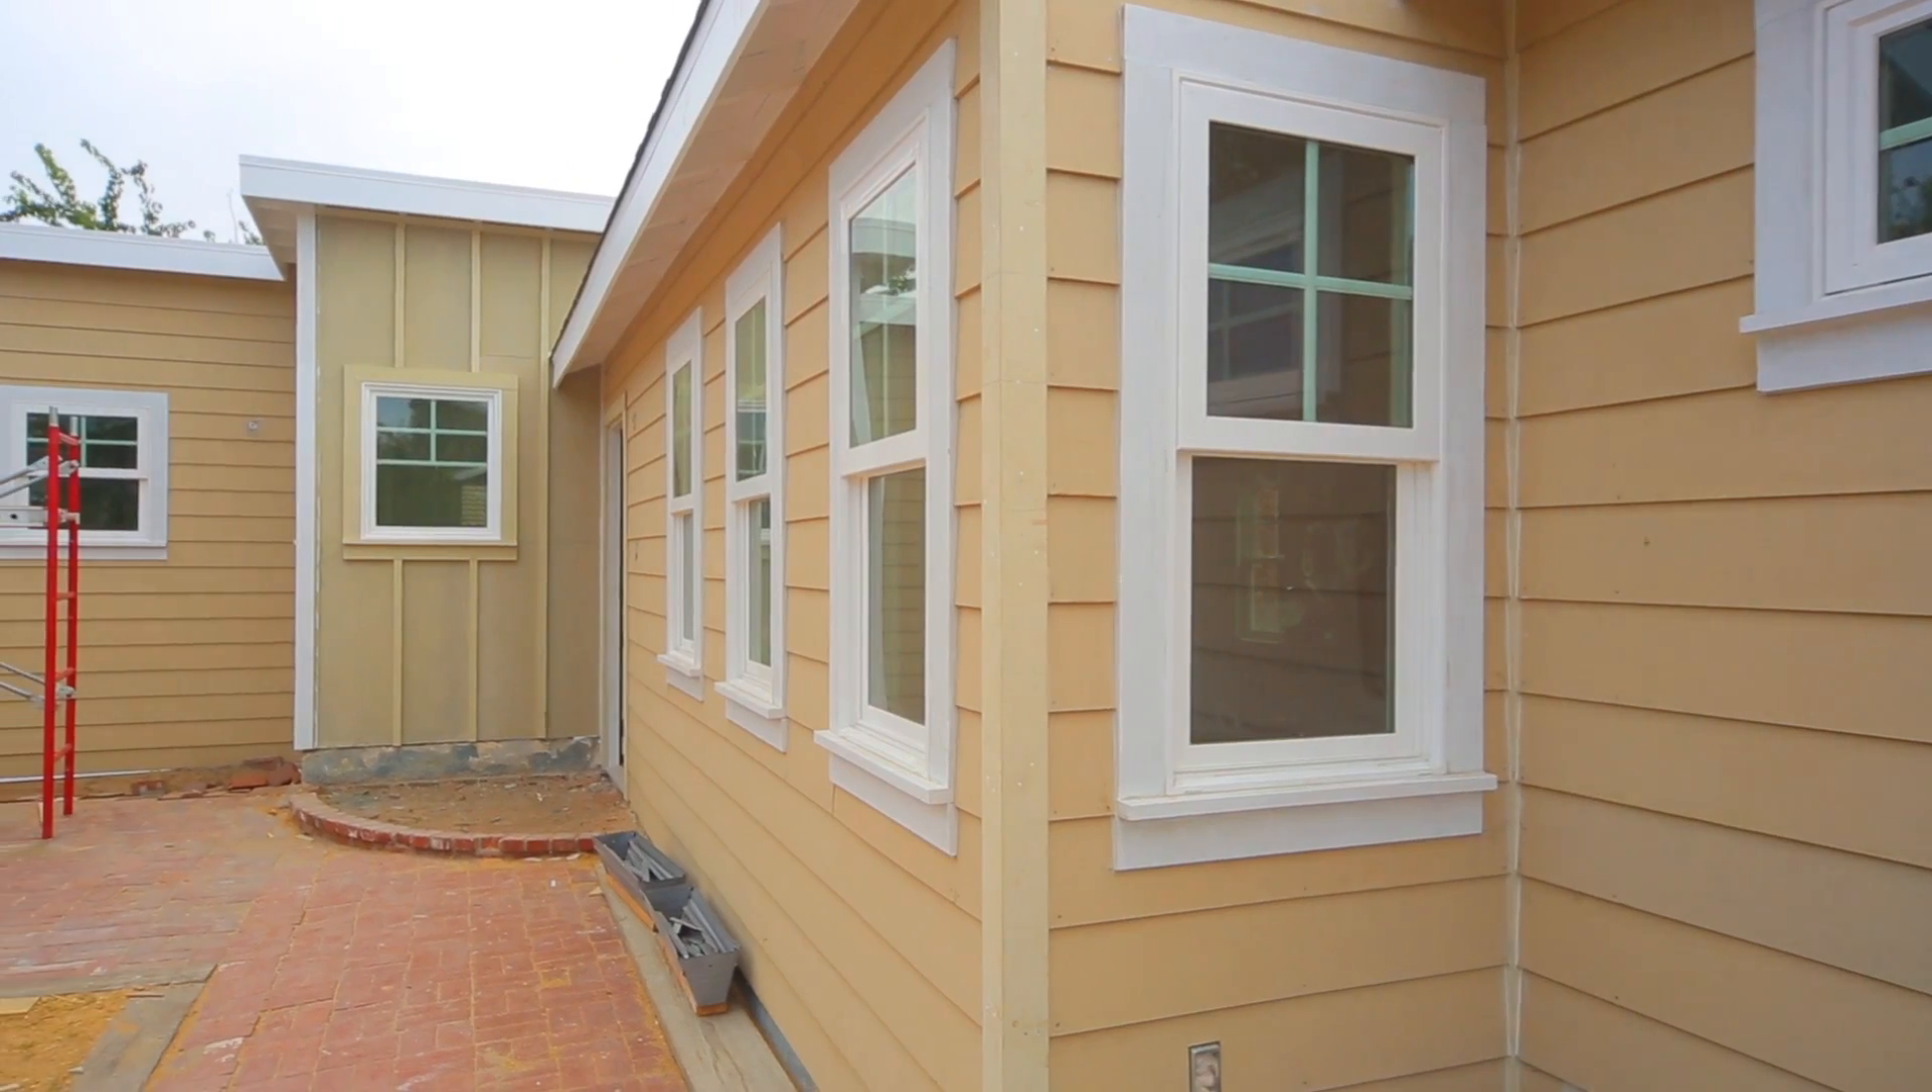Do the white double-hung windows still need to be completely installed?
No.